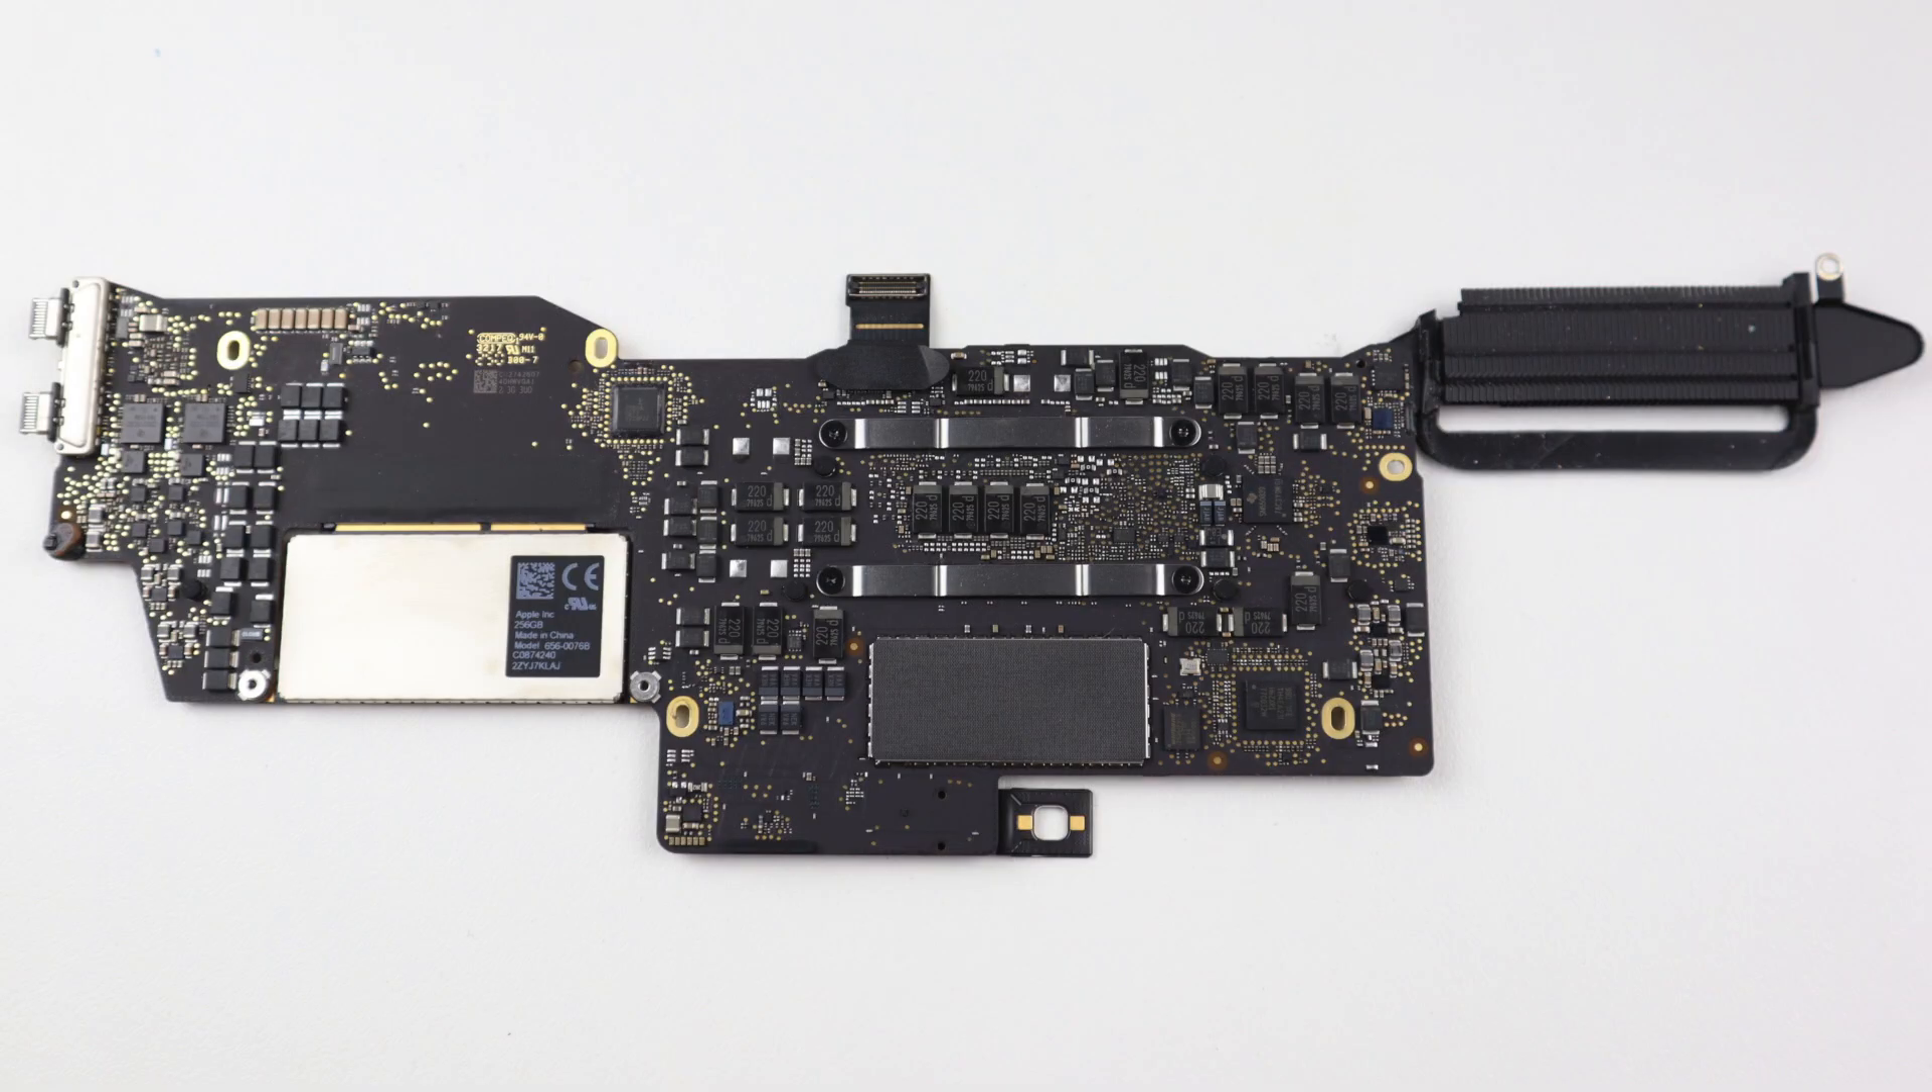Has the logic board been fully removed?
Yes.